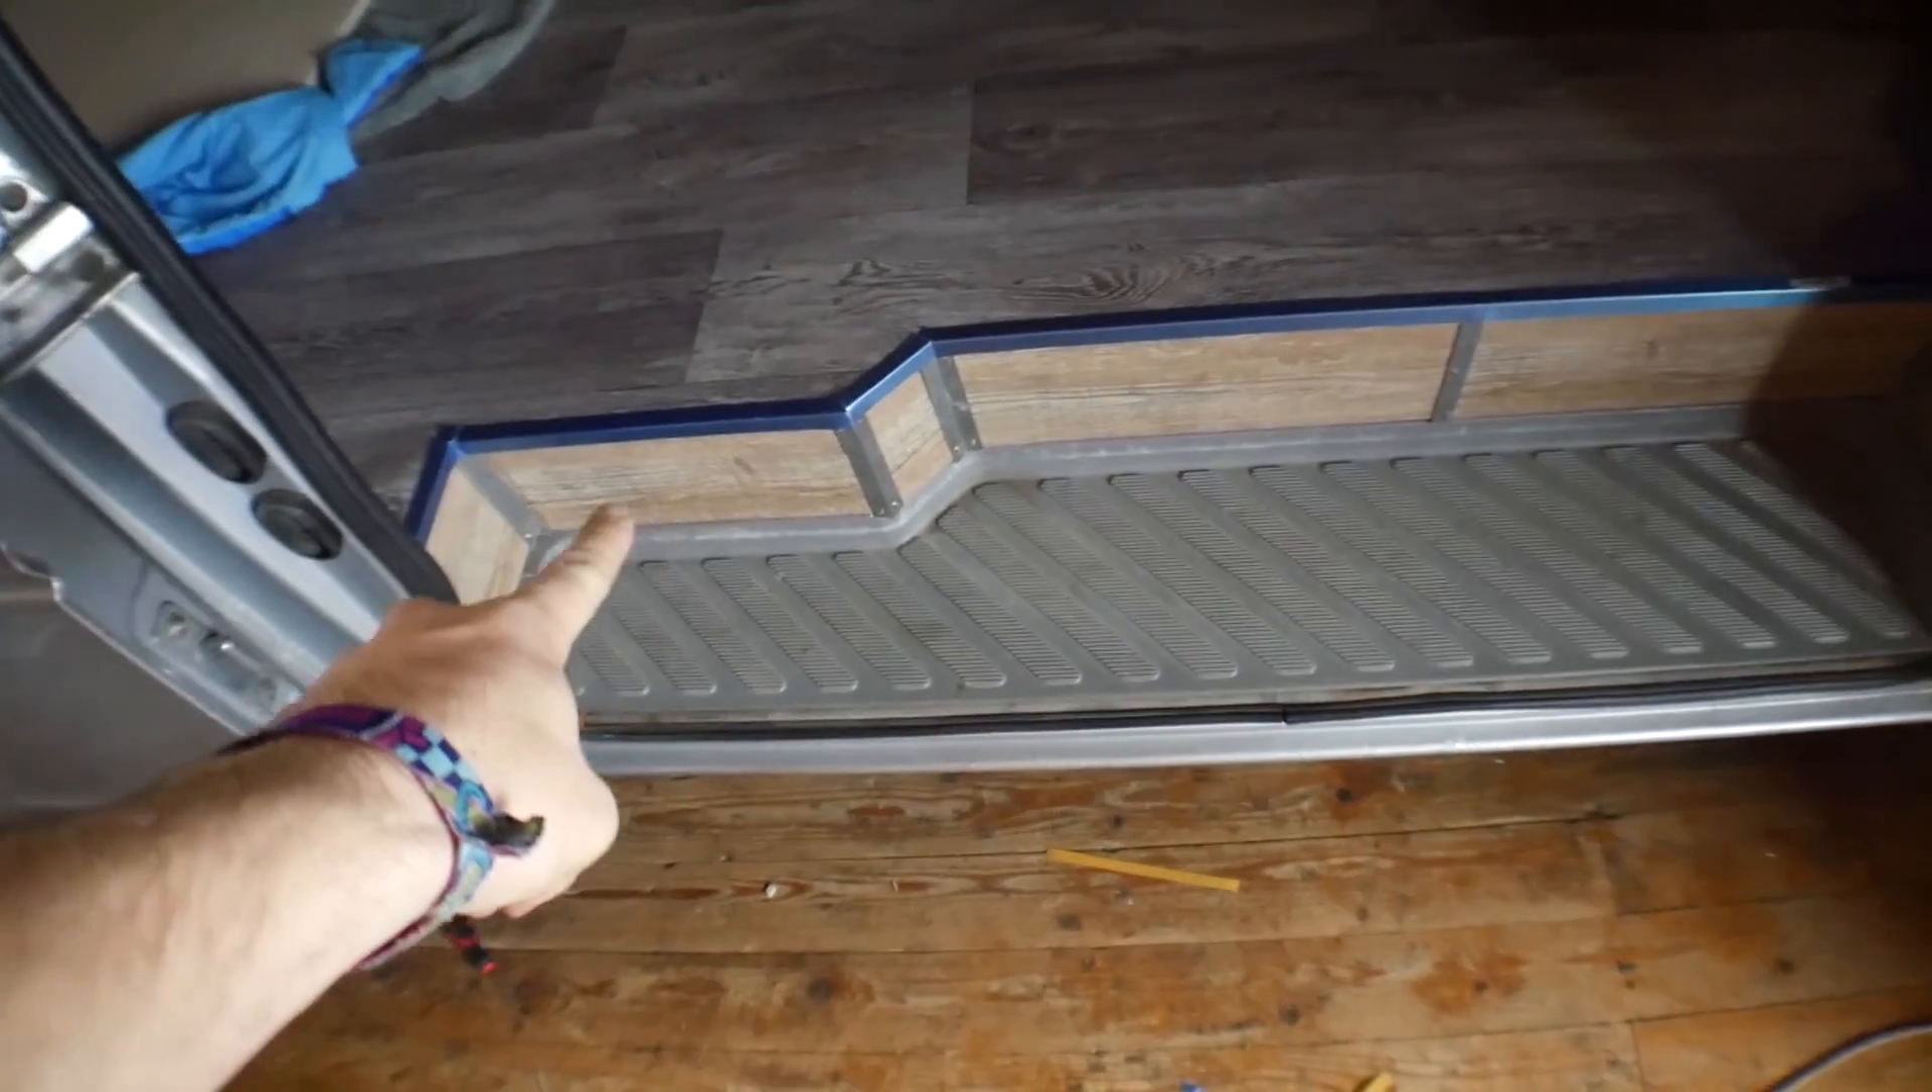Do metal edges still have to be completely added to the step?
No.